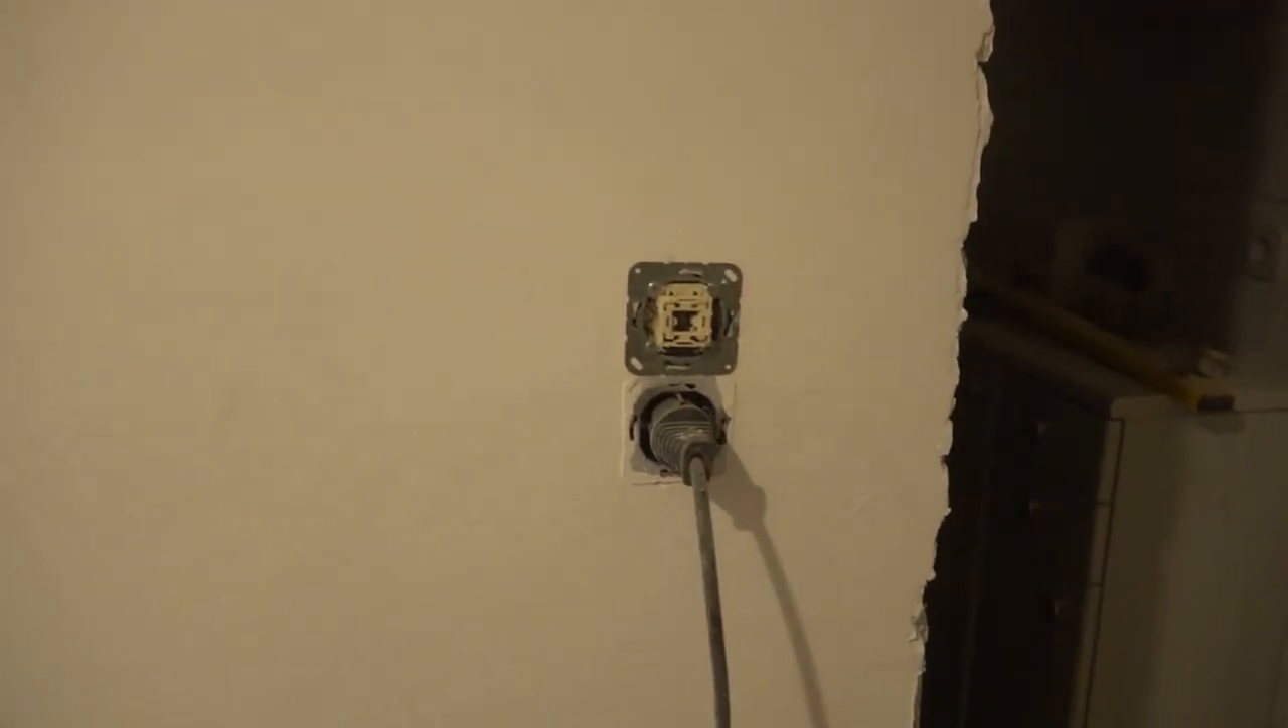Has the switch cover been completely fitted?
No.